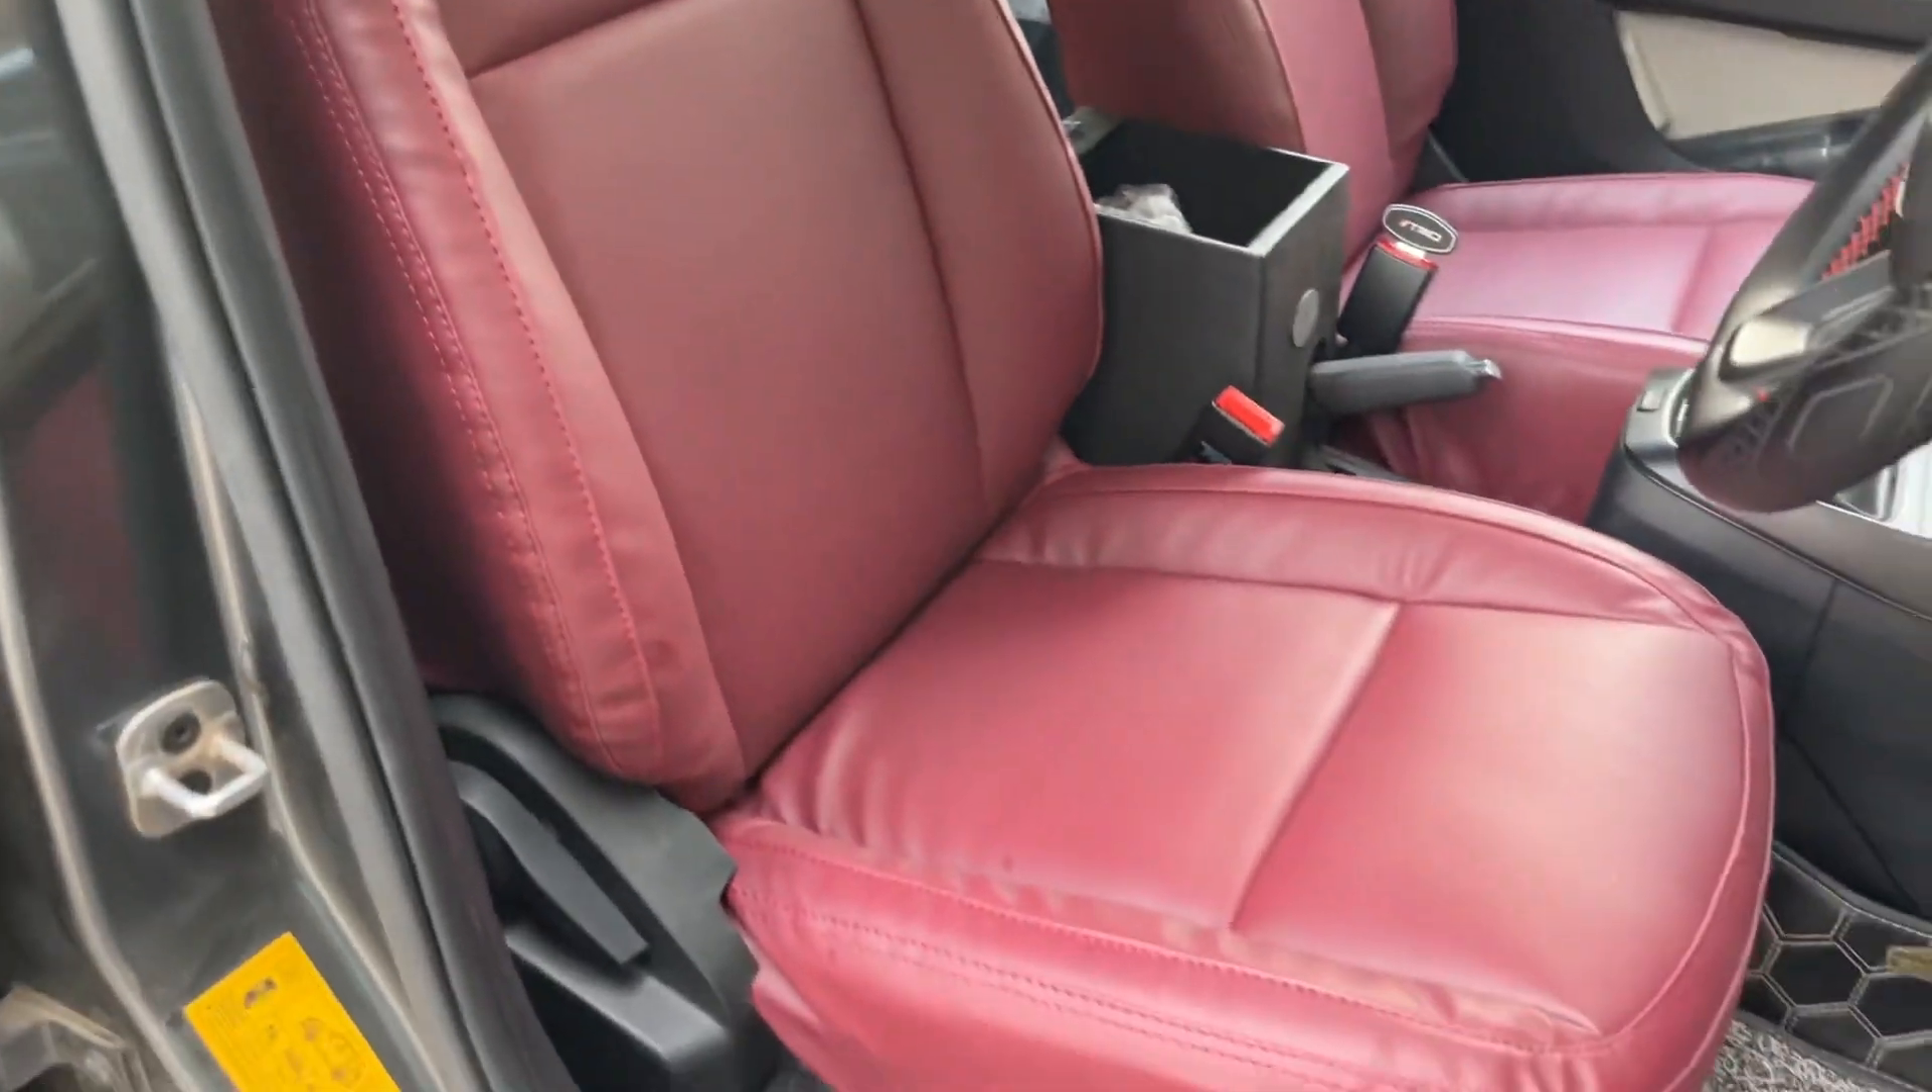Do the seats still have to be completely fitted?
No.